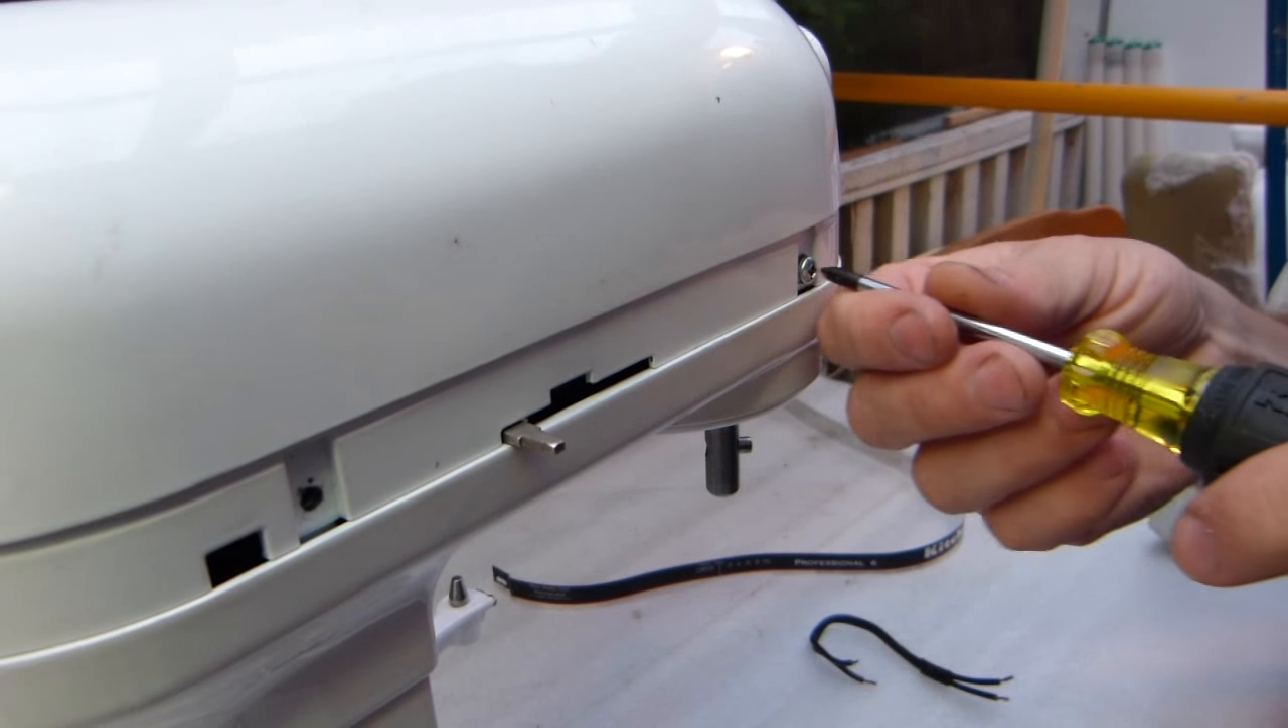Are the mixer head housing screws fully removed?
No.